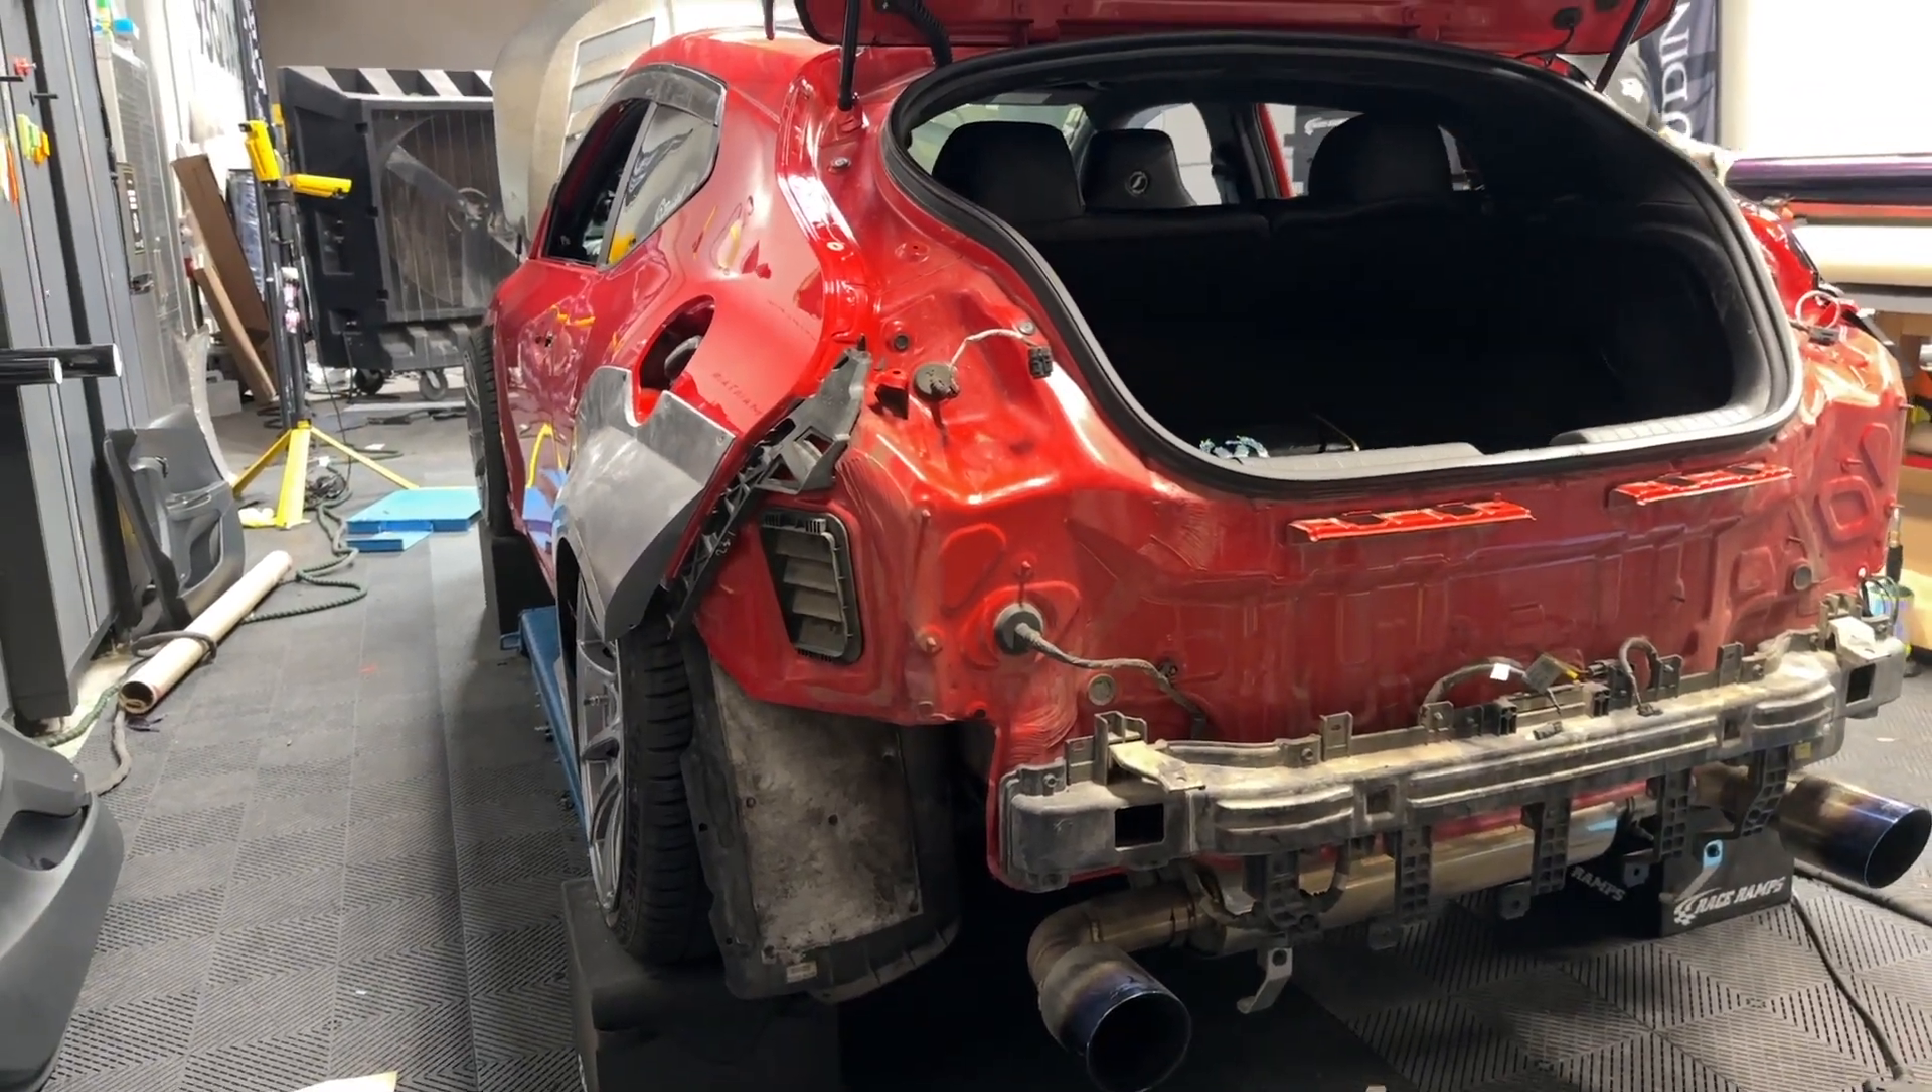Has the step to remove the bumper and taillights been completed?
Yes.